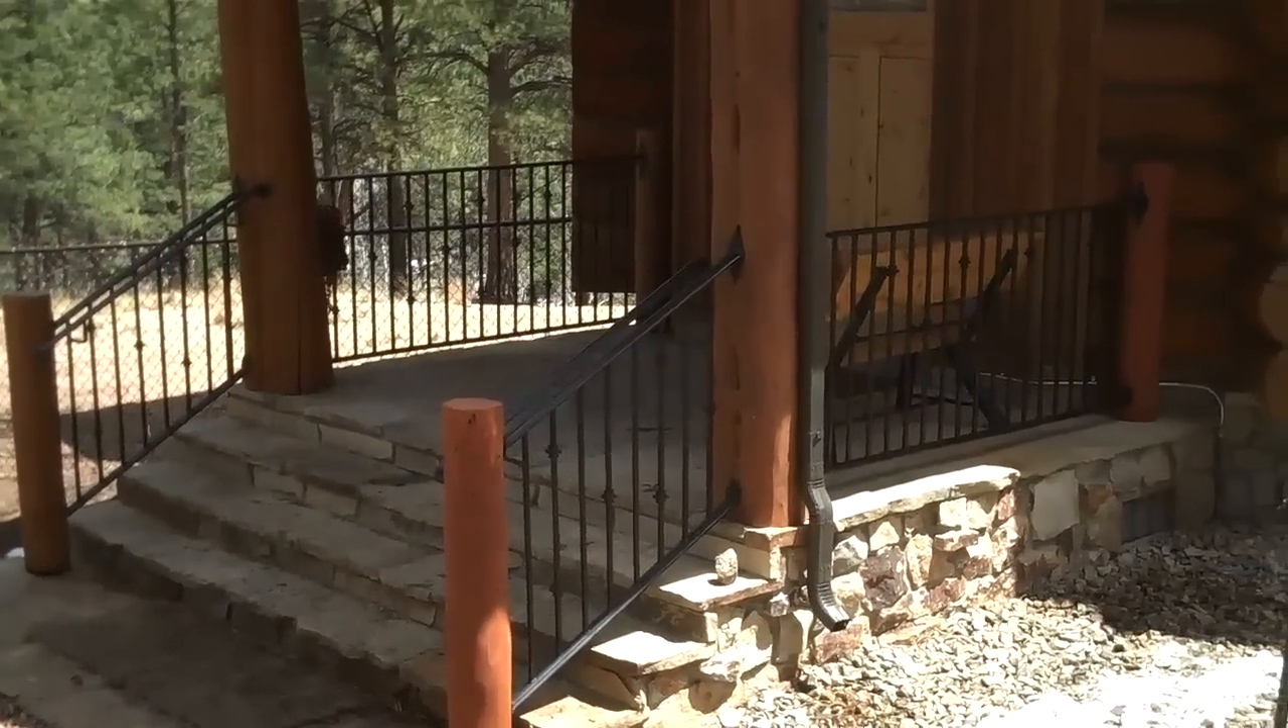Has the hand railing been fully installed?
Yes.